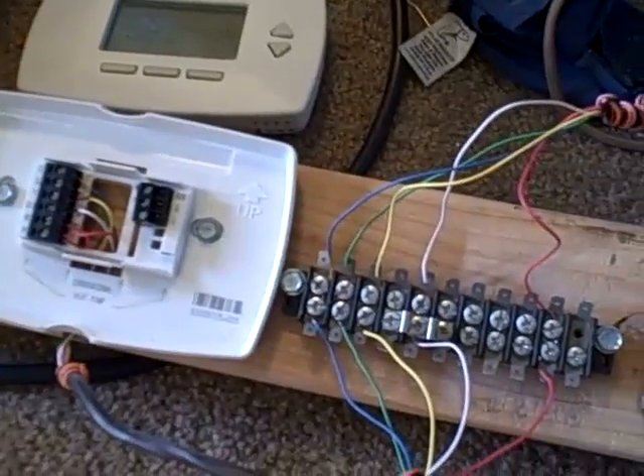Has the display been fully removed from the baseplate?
Yes.